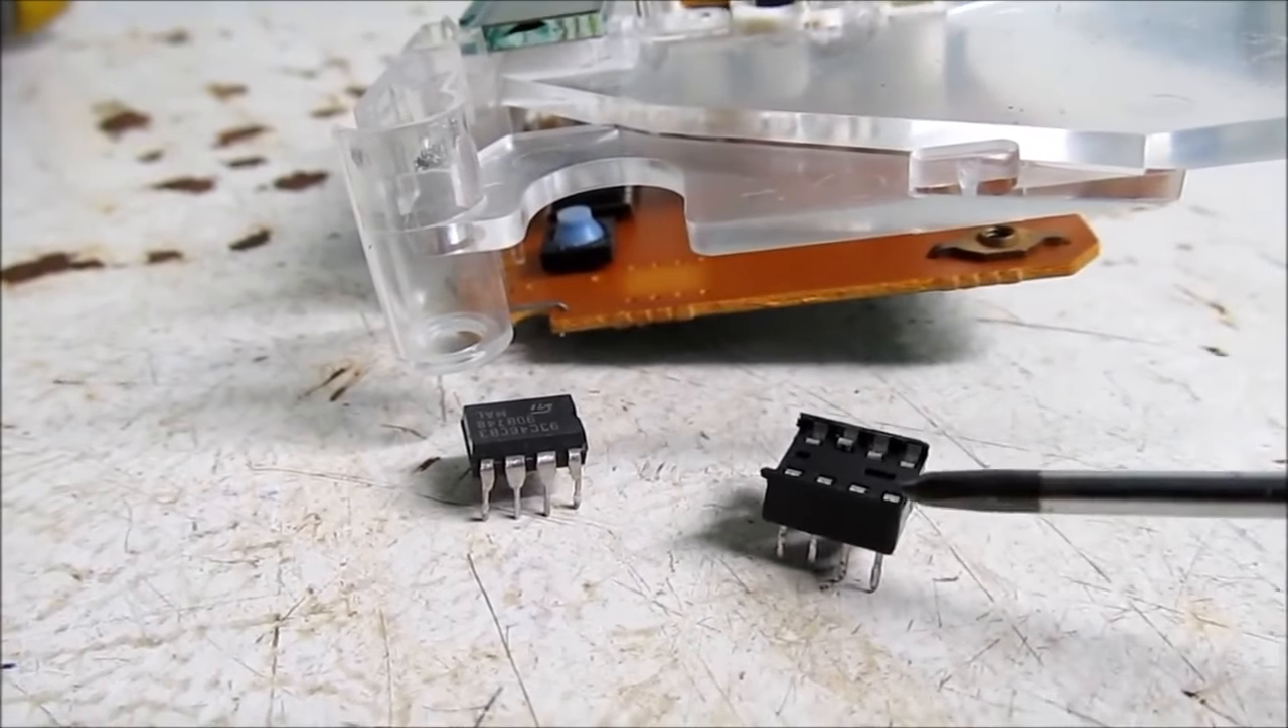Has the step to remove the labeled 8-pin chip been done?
Yes.